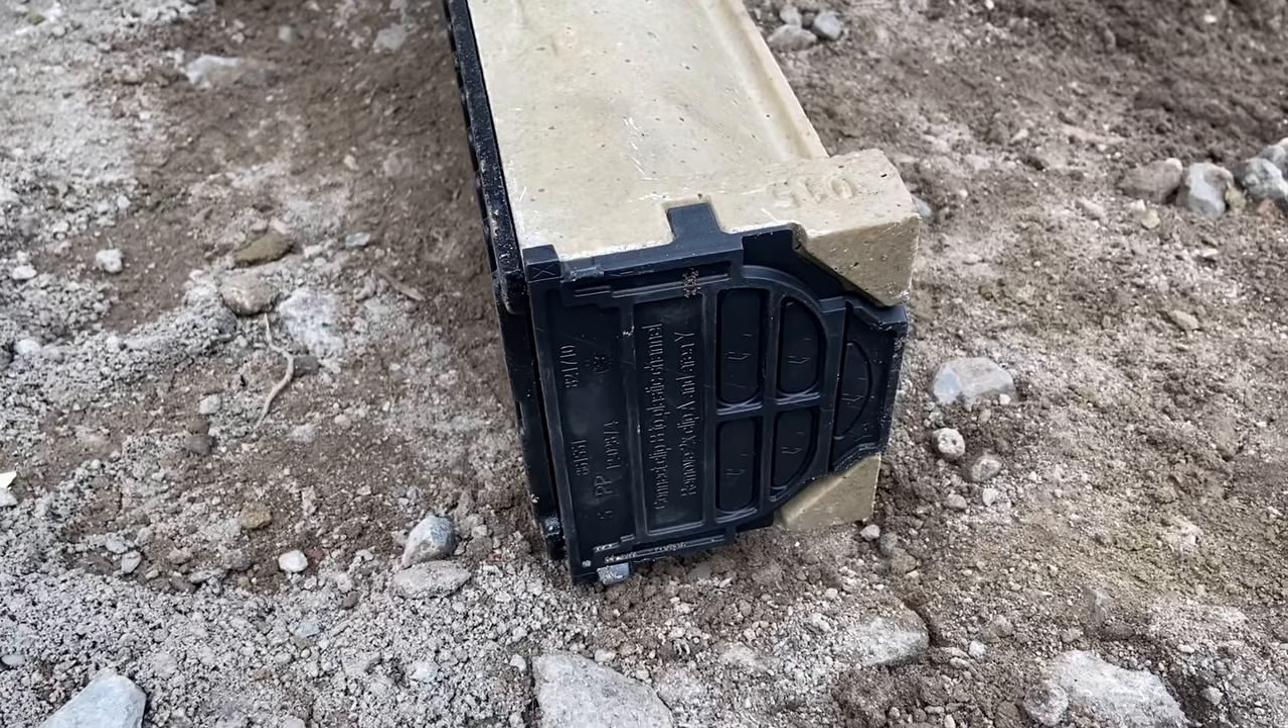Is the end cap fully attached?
Yes.